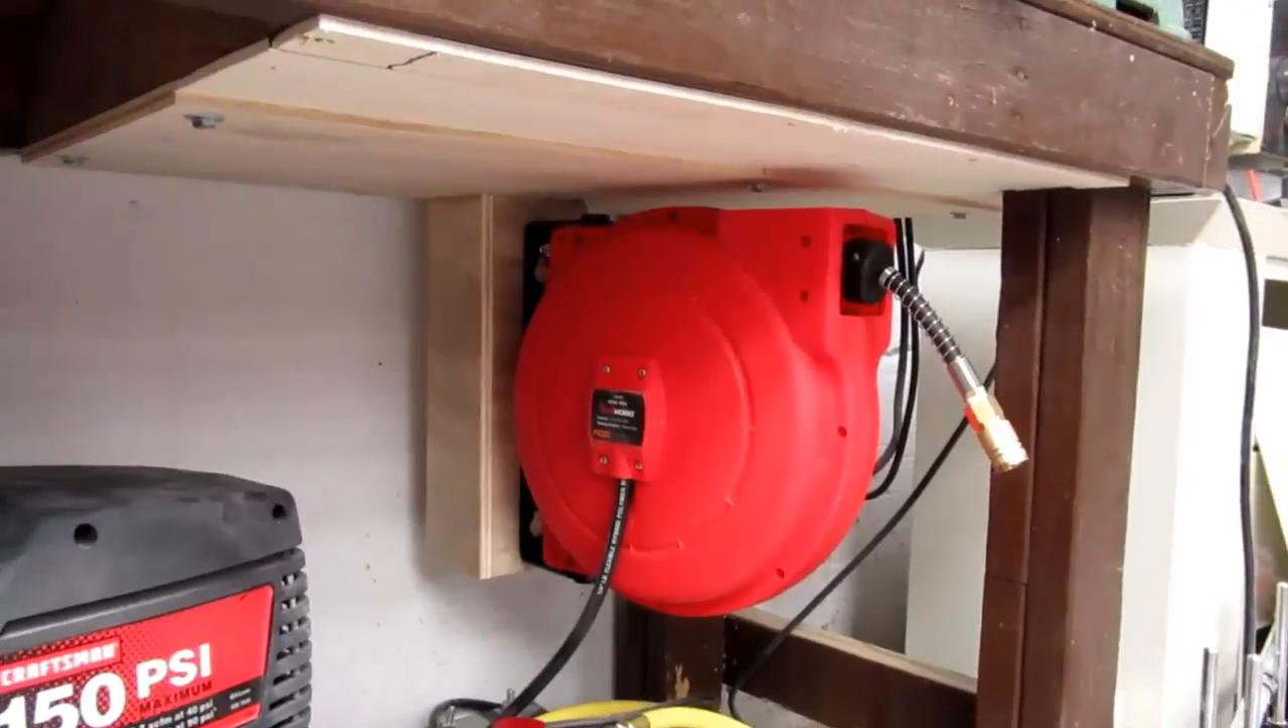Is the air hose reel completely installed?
Yes.